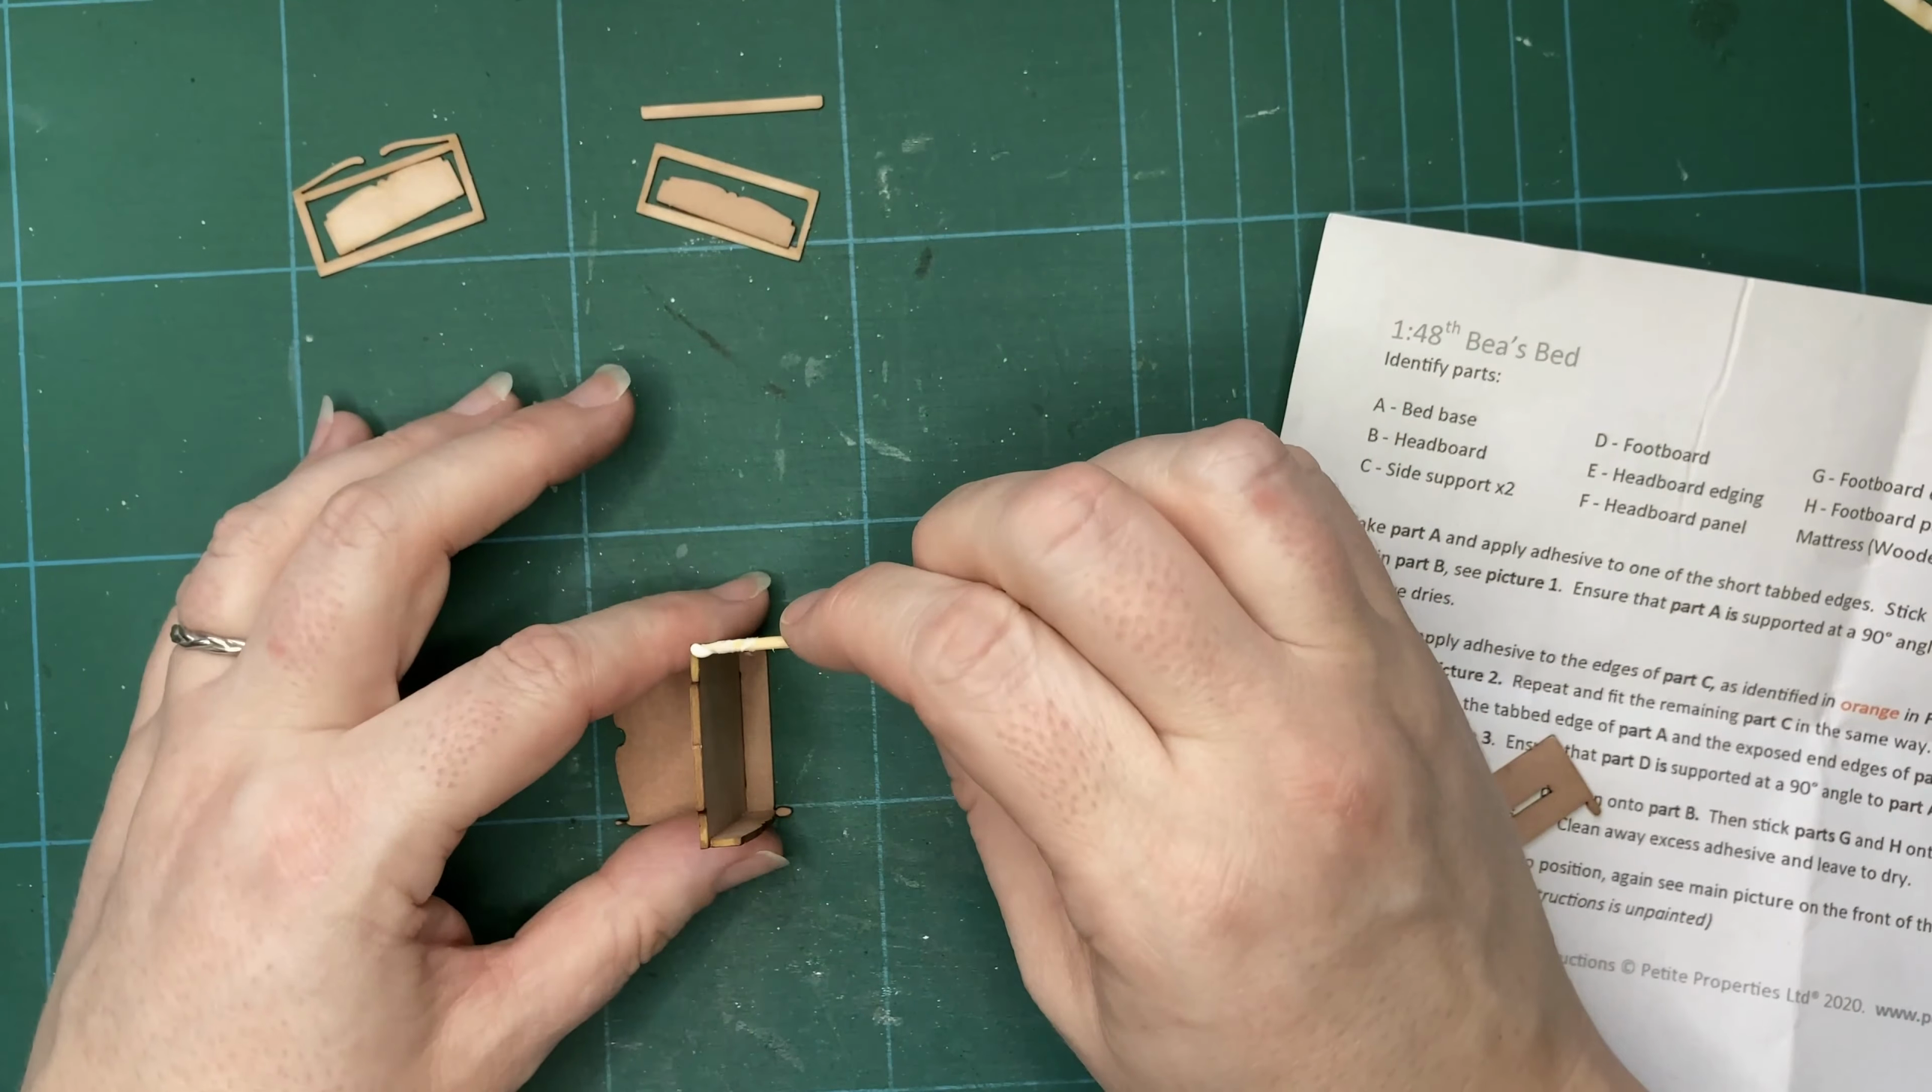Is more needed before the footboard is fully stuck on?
Yes.